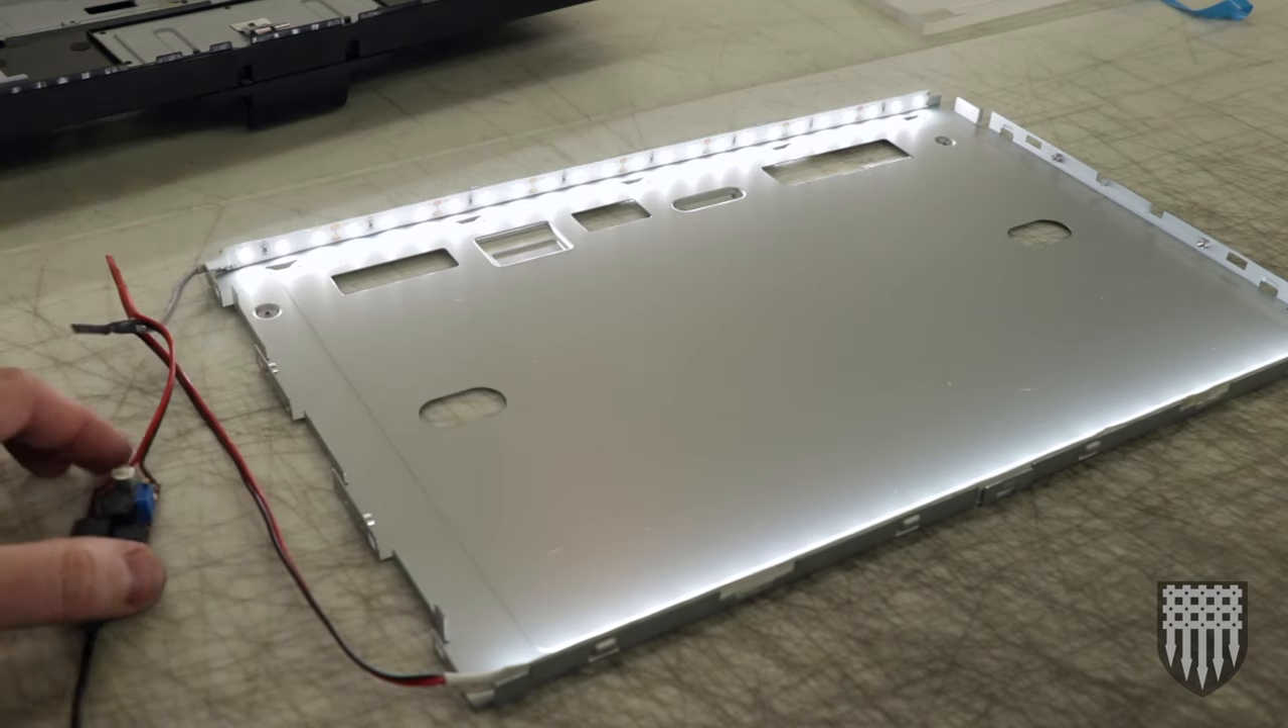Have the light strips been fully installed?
Yes.